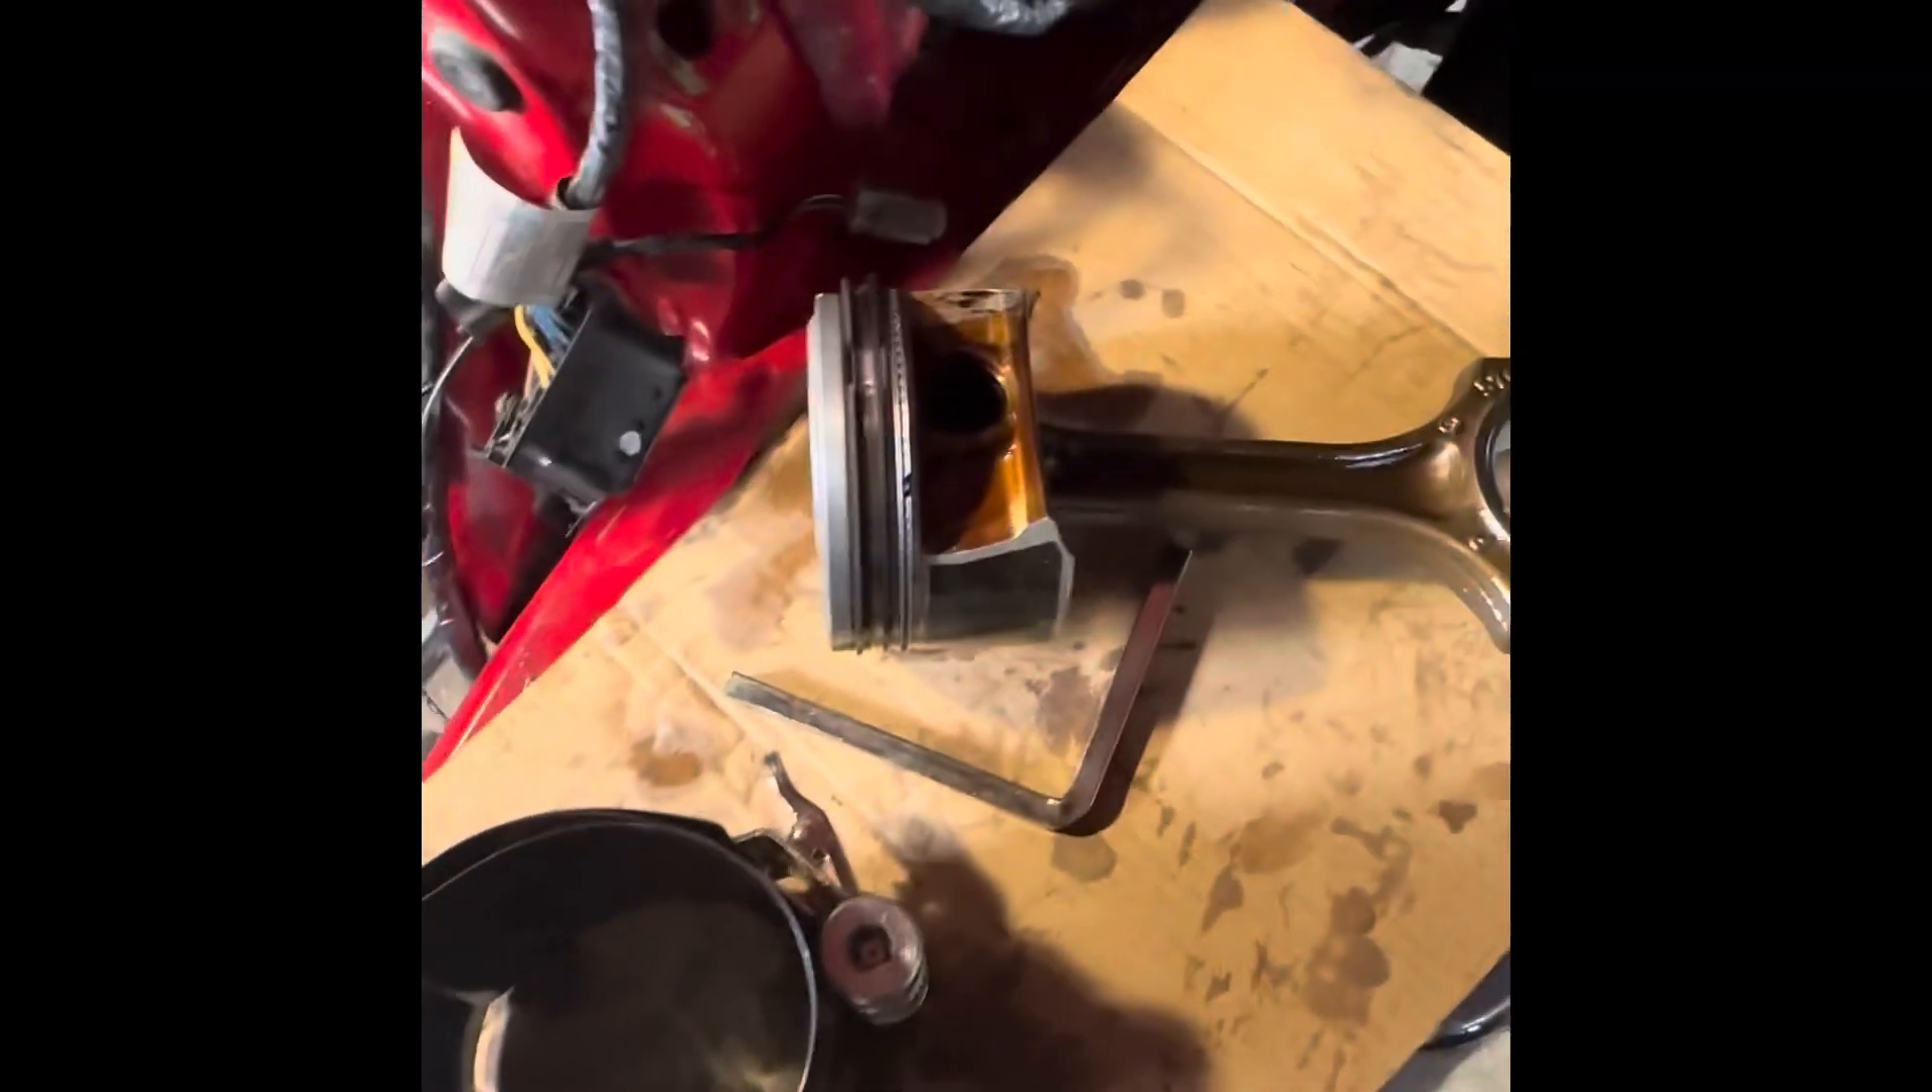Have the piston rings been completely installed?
Yes.